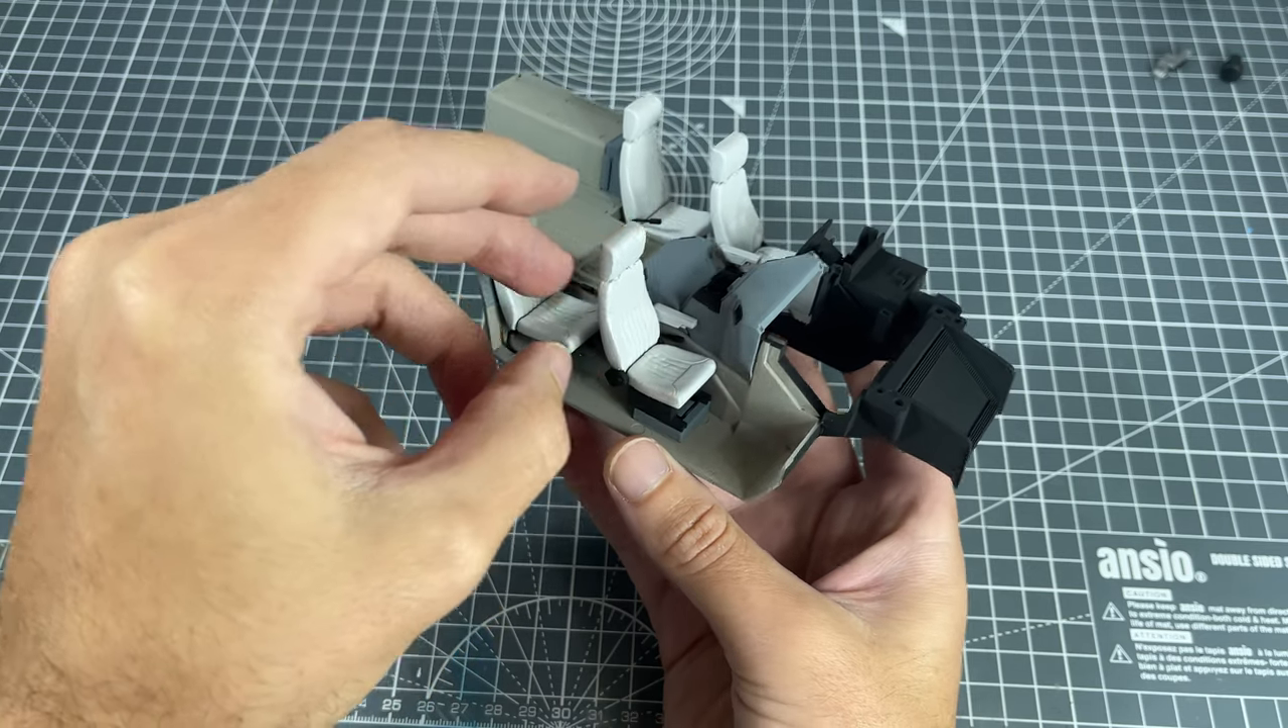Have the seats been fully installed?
Yes.